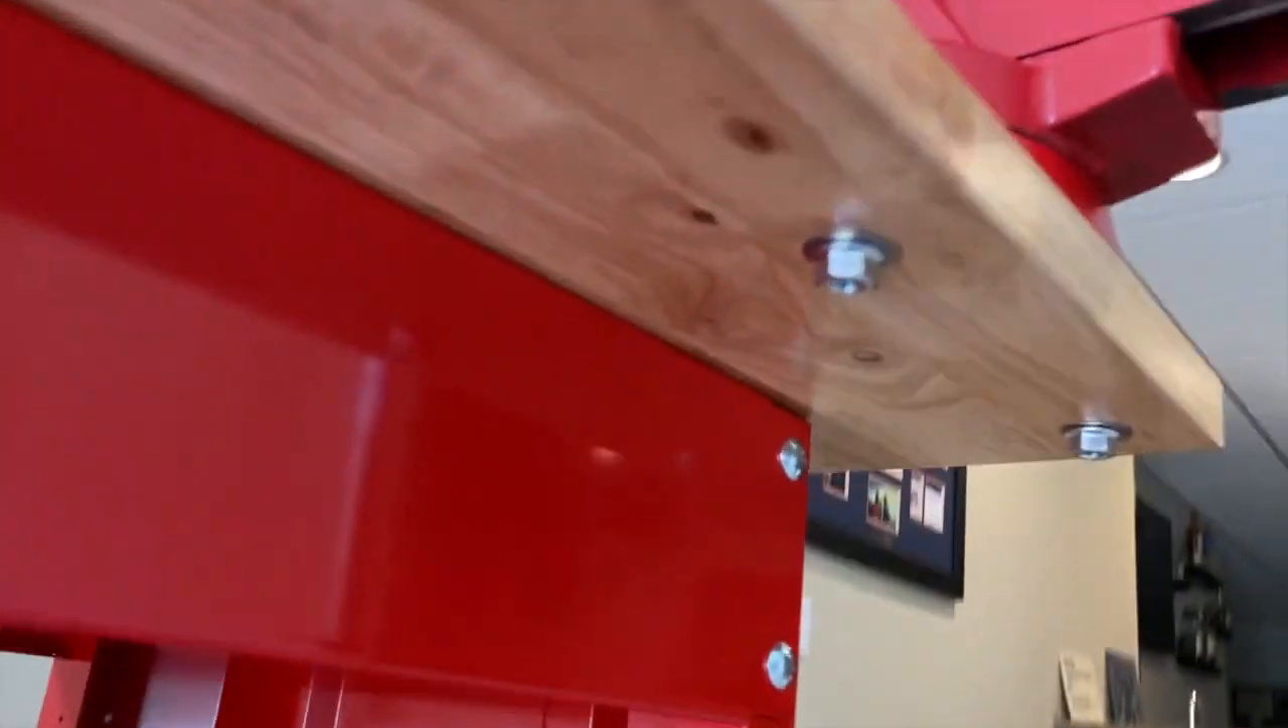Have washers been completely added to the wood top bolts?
Yes.